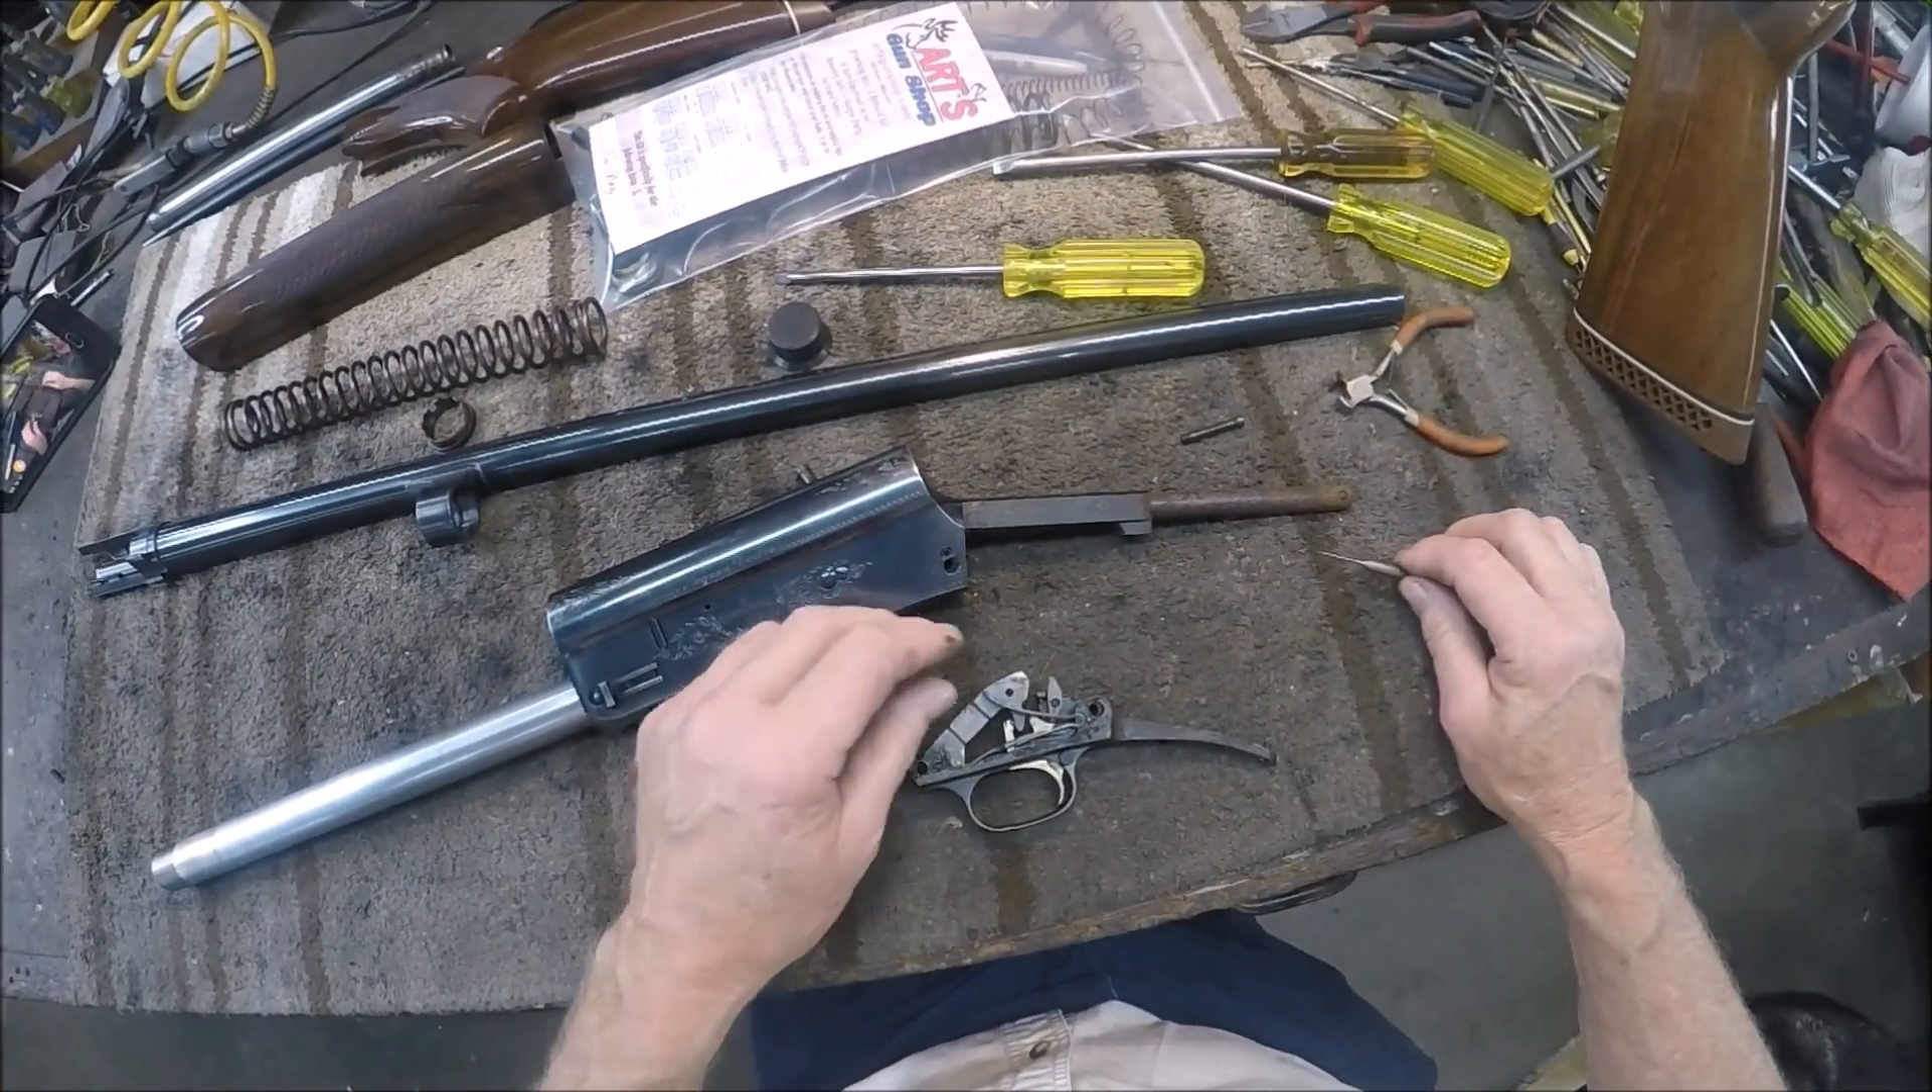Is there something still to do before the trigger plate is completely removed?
No.